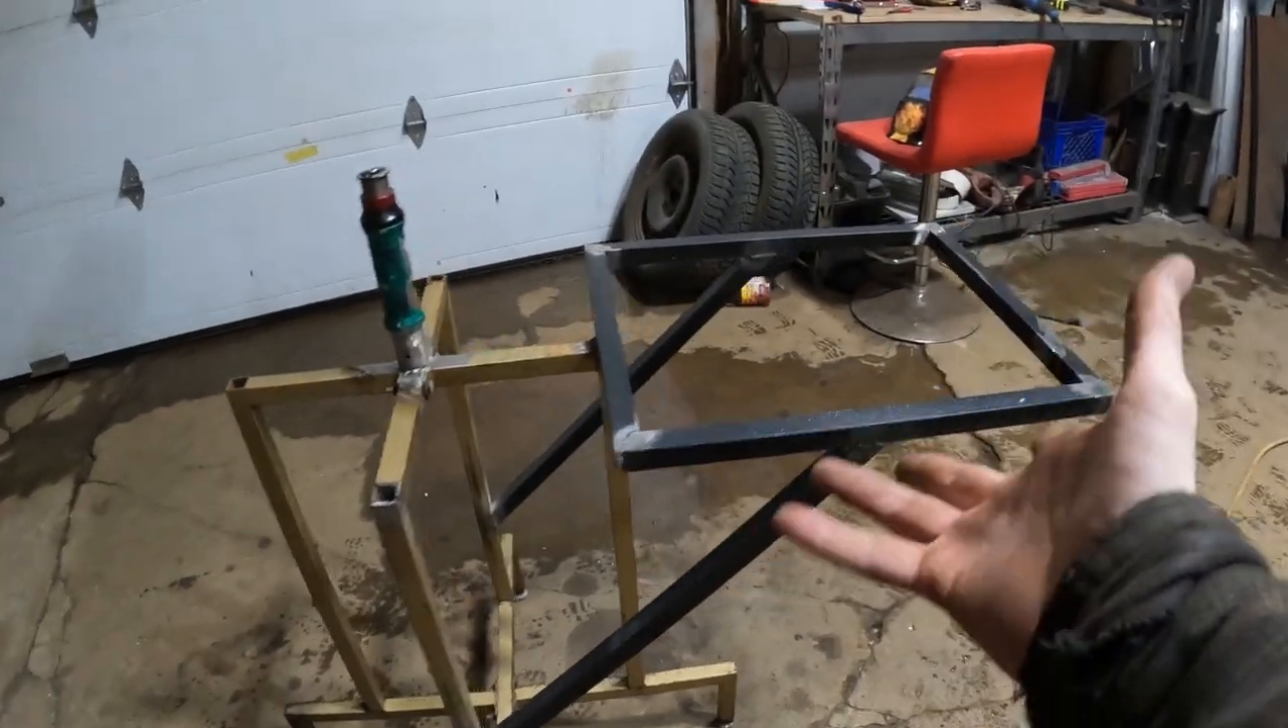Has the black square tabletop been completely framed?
Yes.